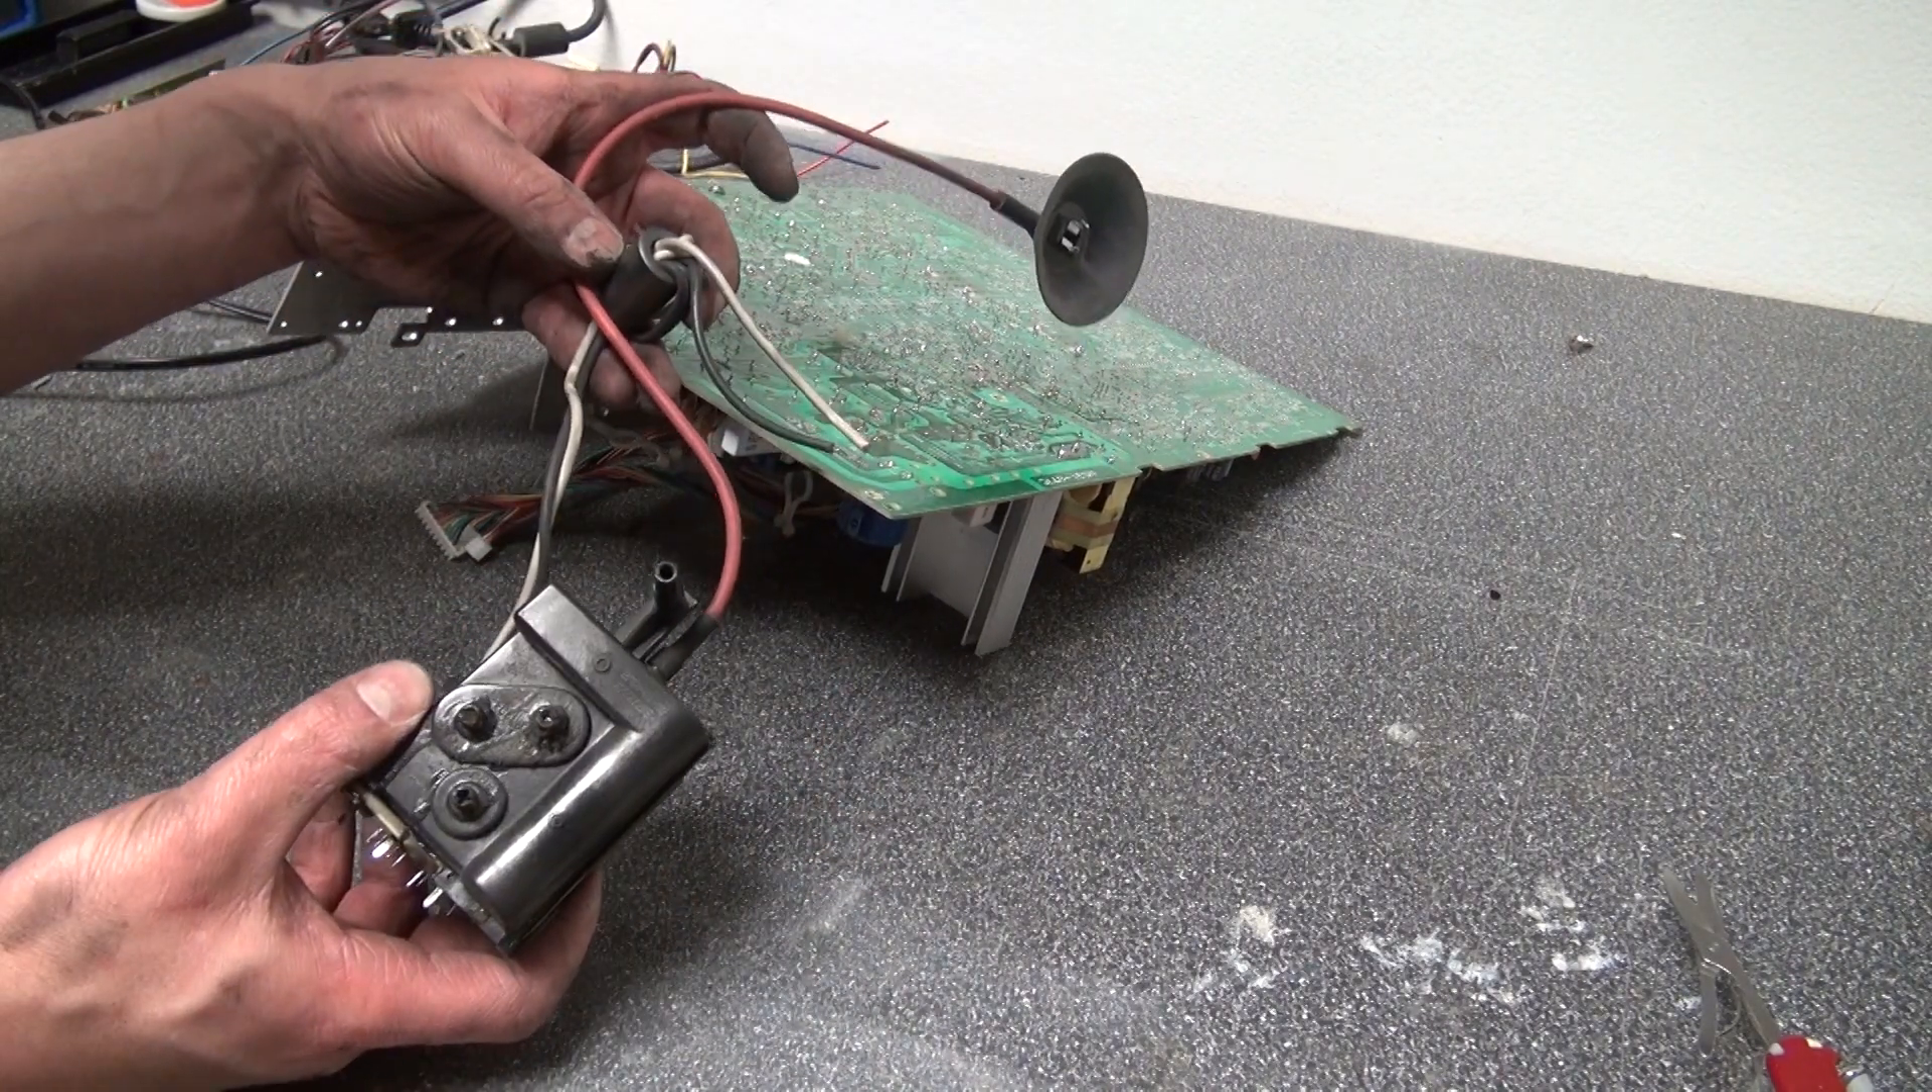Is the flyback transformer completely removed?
Yes.